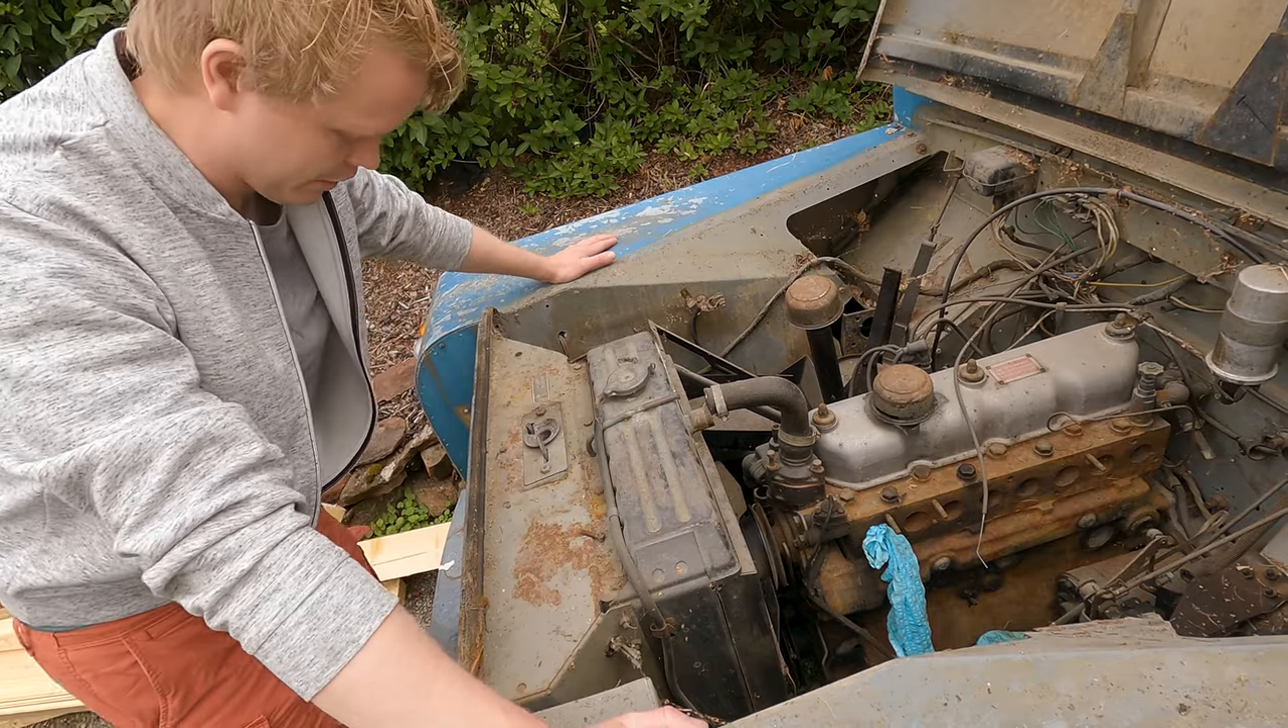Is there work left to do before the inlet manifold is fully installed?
Yes.